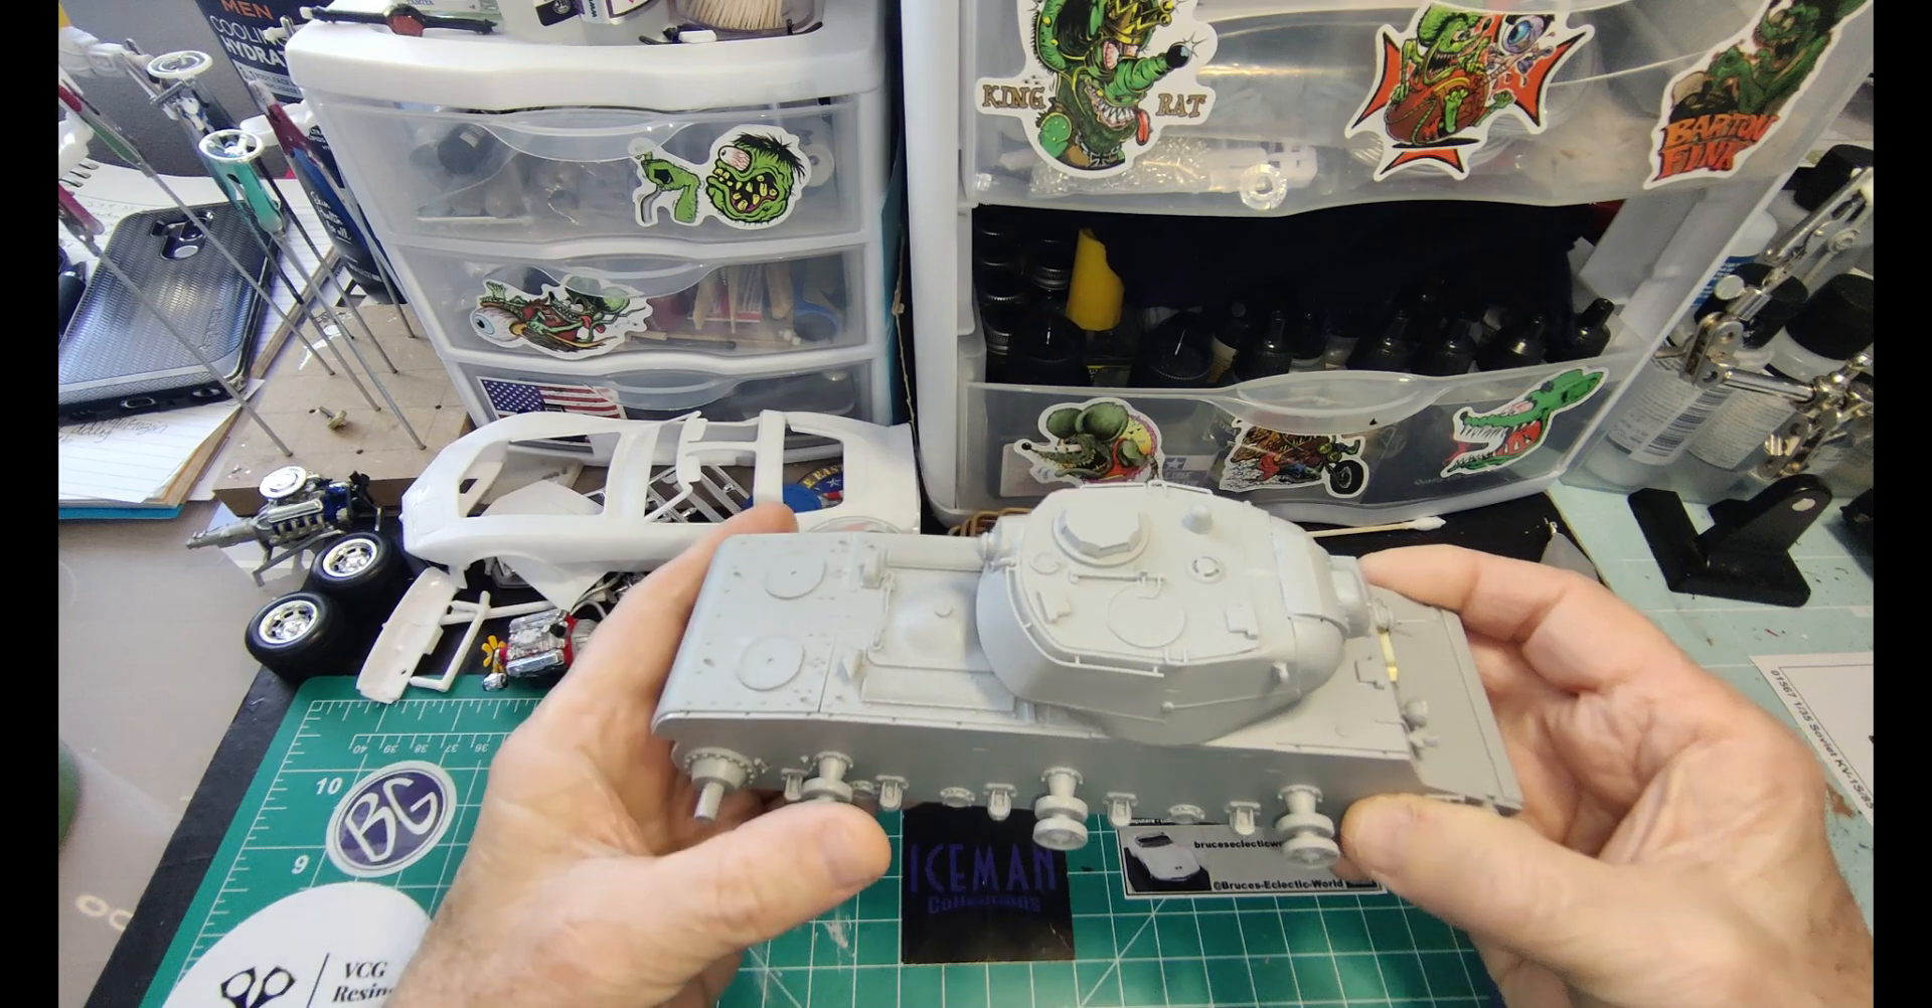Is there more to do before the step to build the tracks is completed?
Yes.